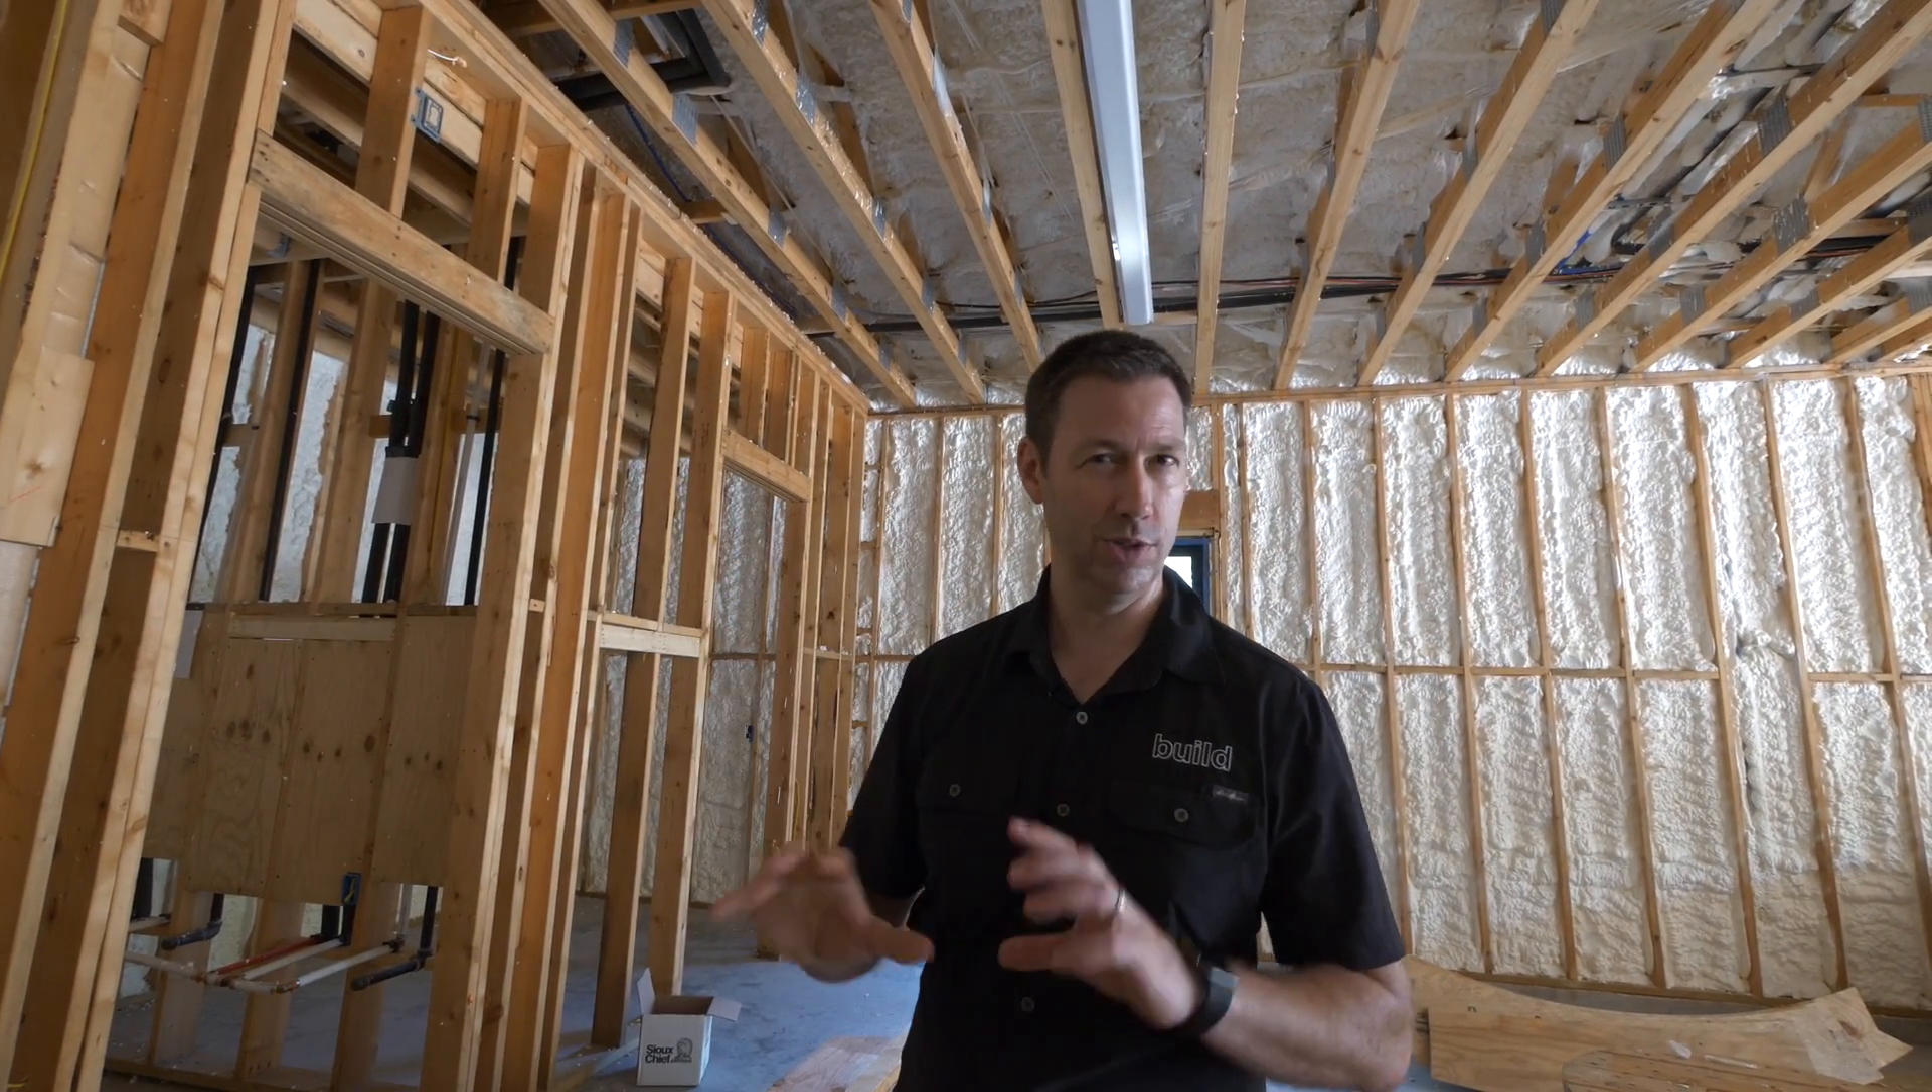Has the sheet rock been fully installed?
No.